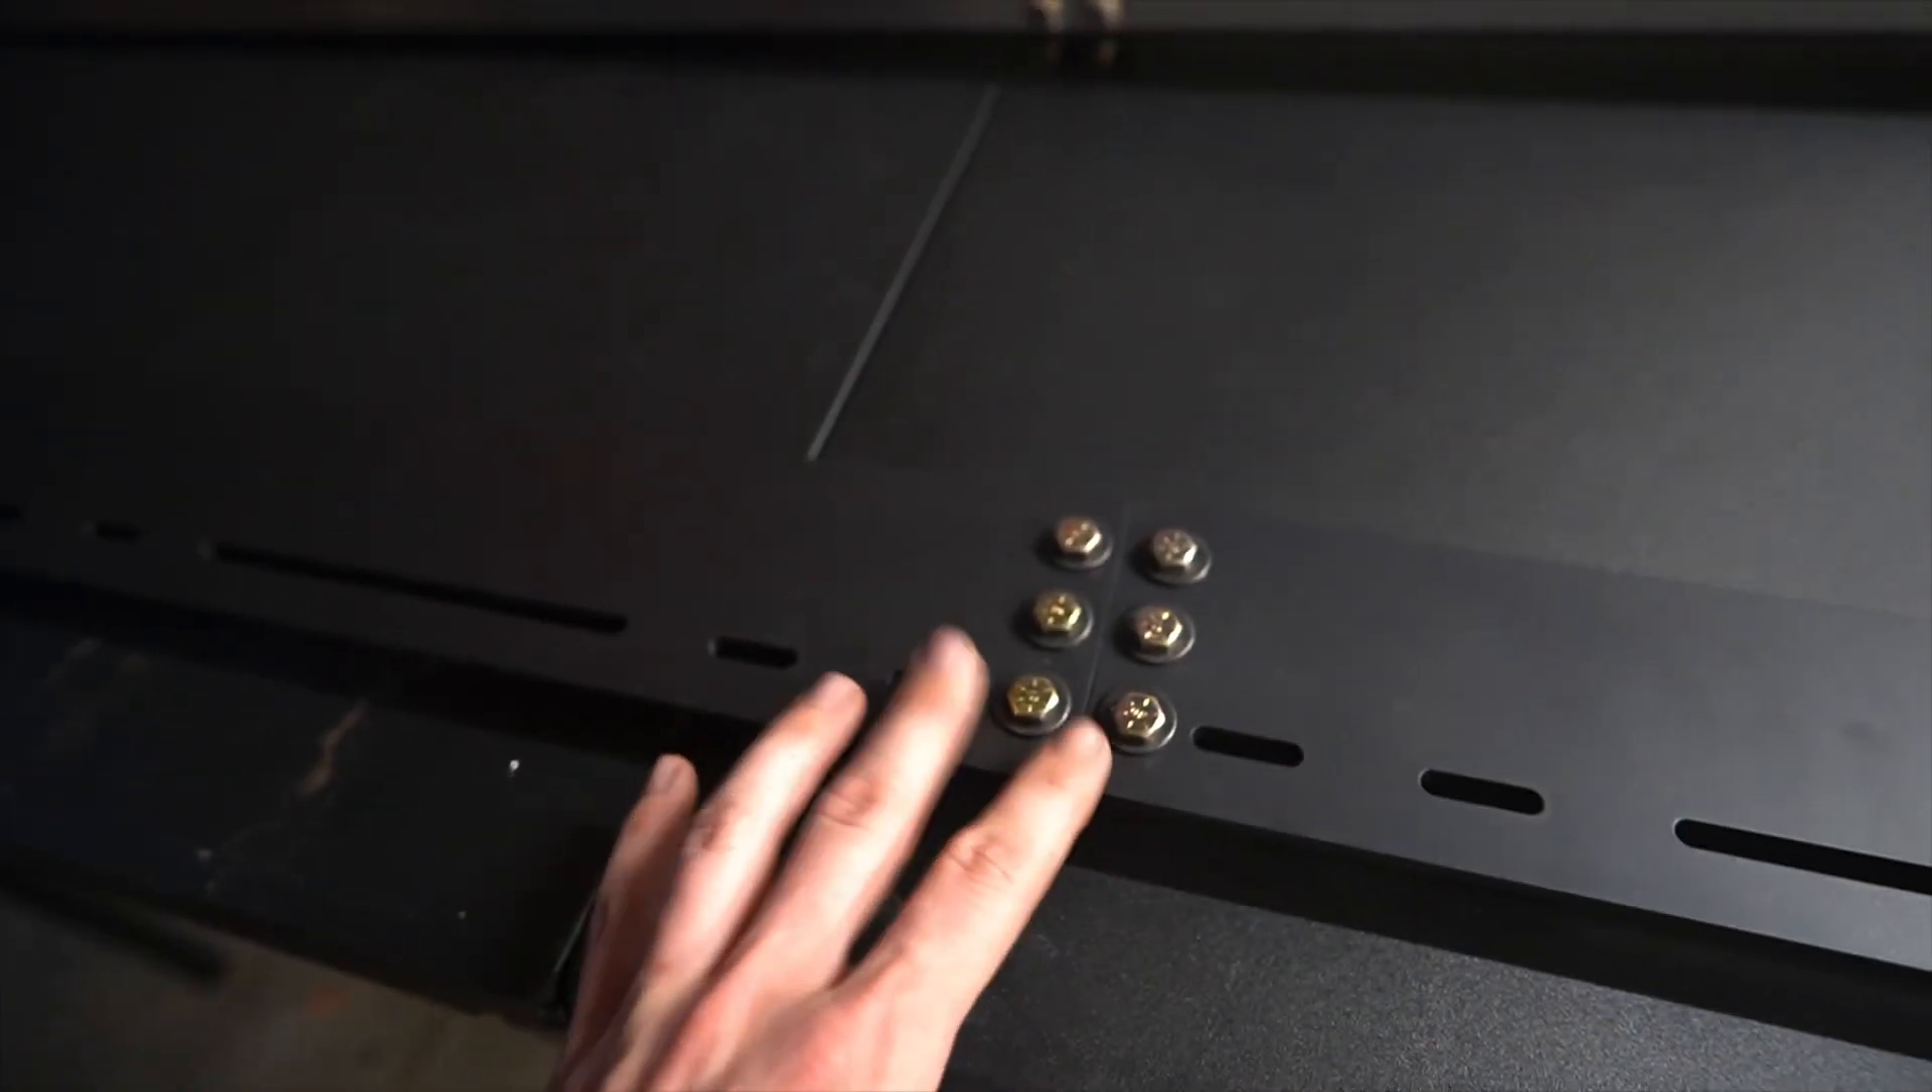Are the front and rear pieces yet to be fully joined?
No.